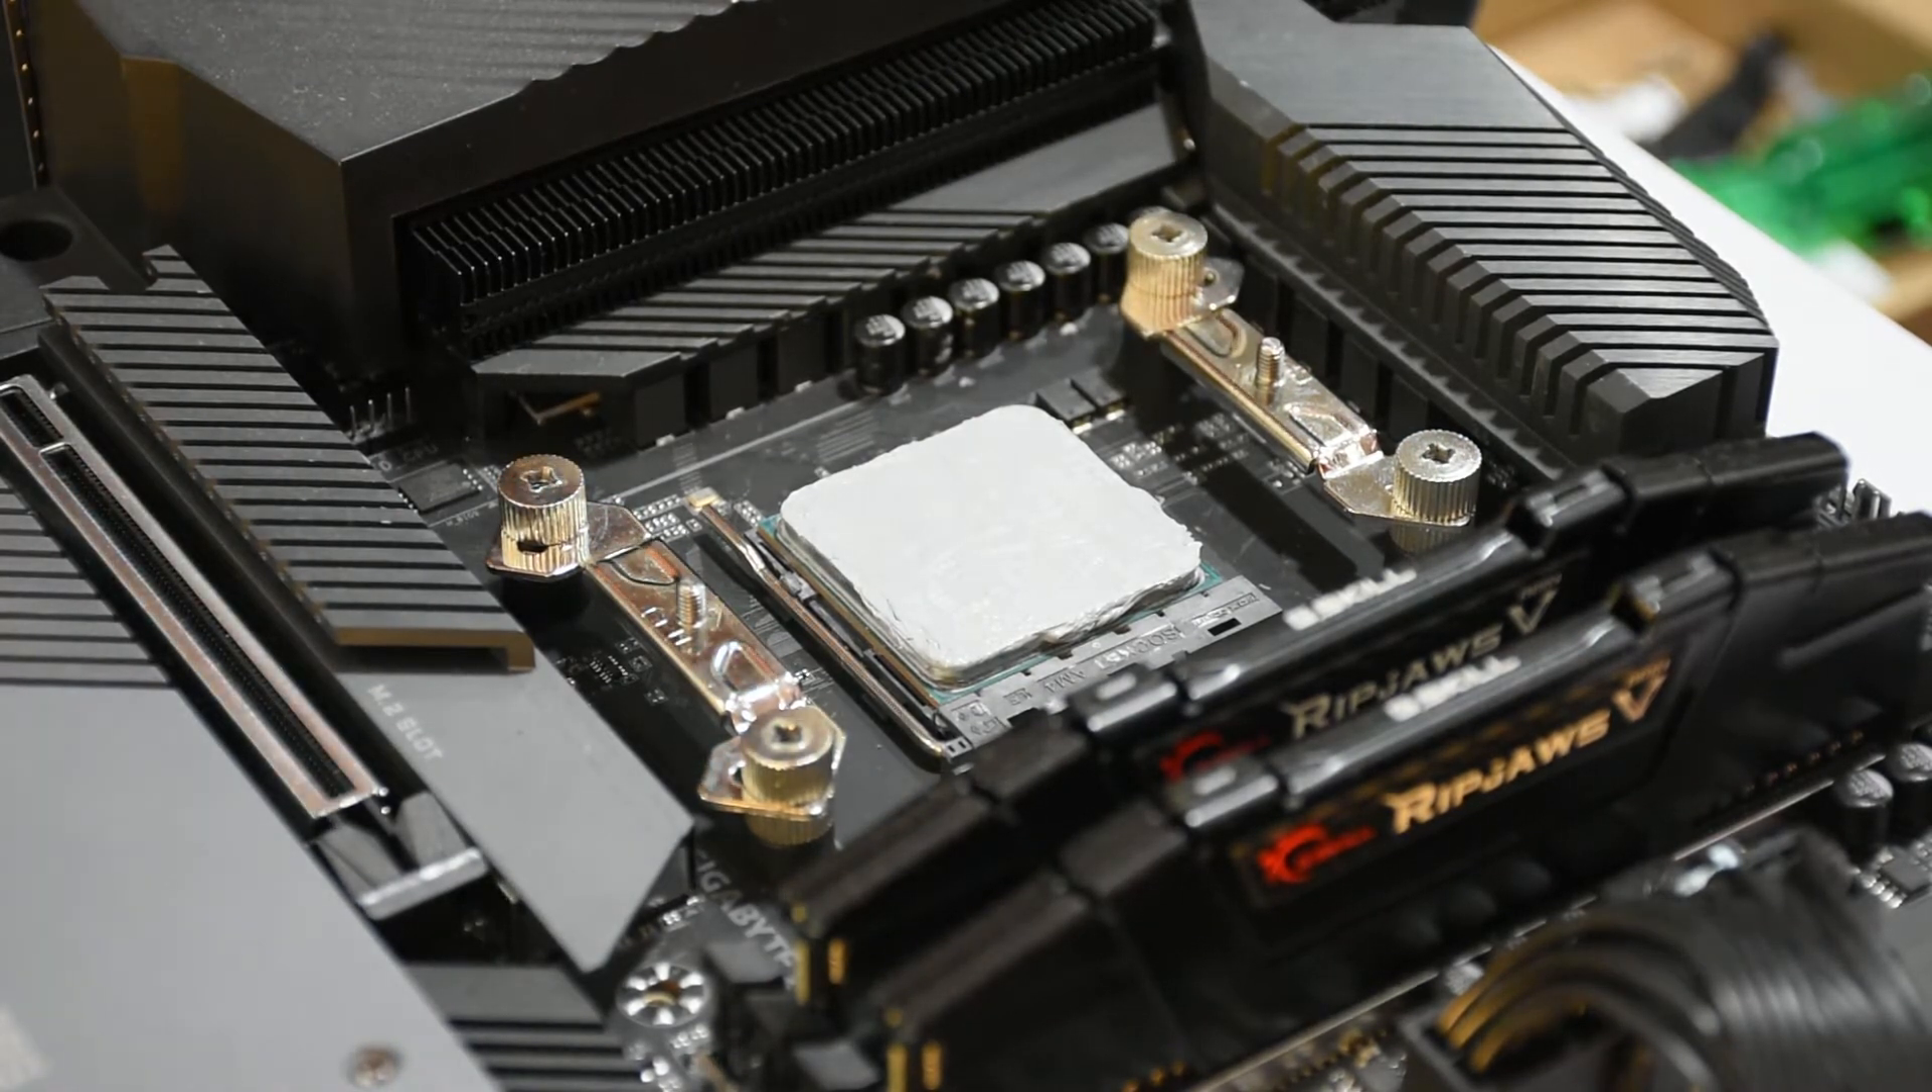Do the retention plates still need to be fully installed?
No.